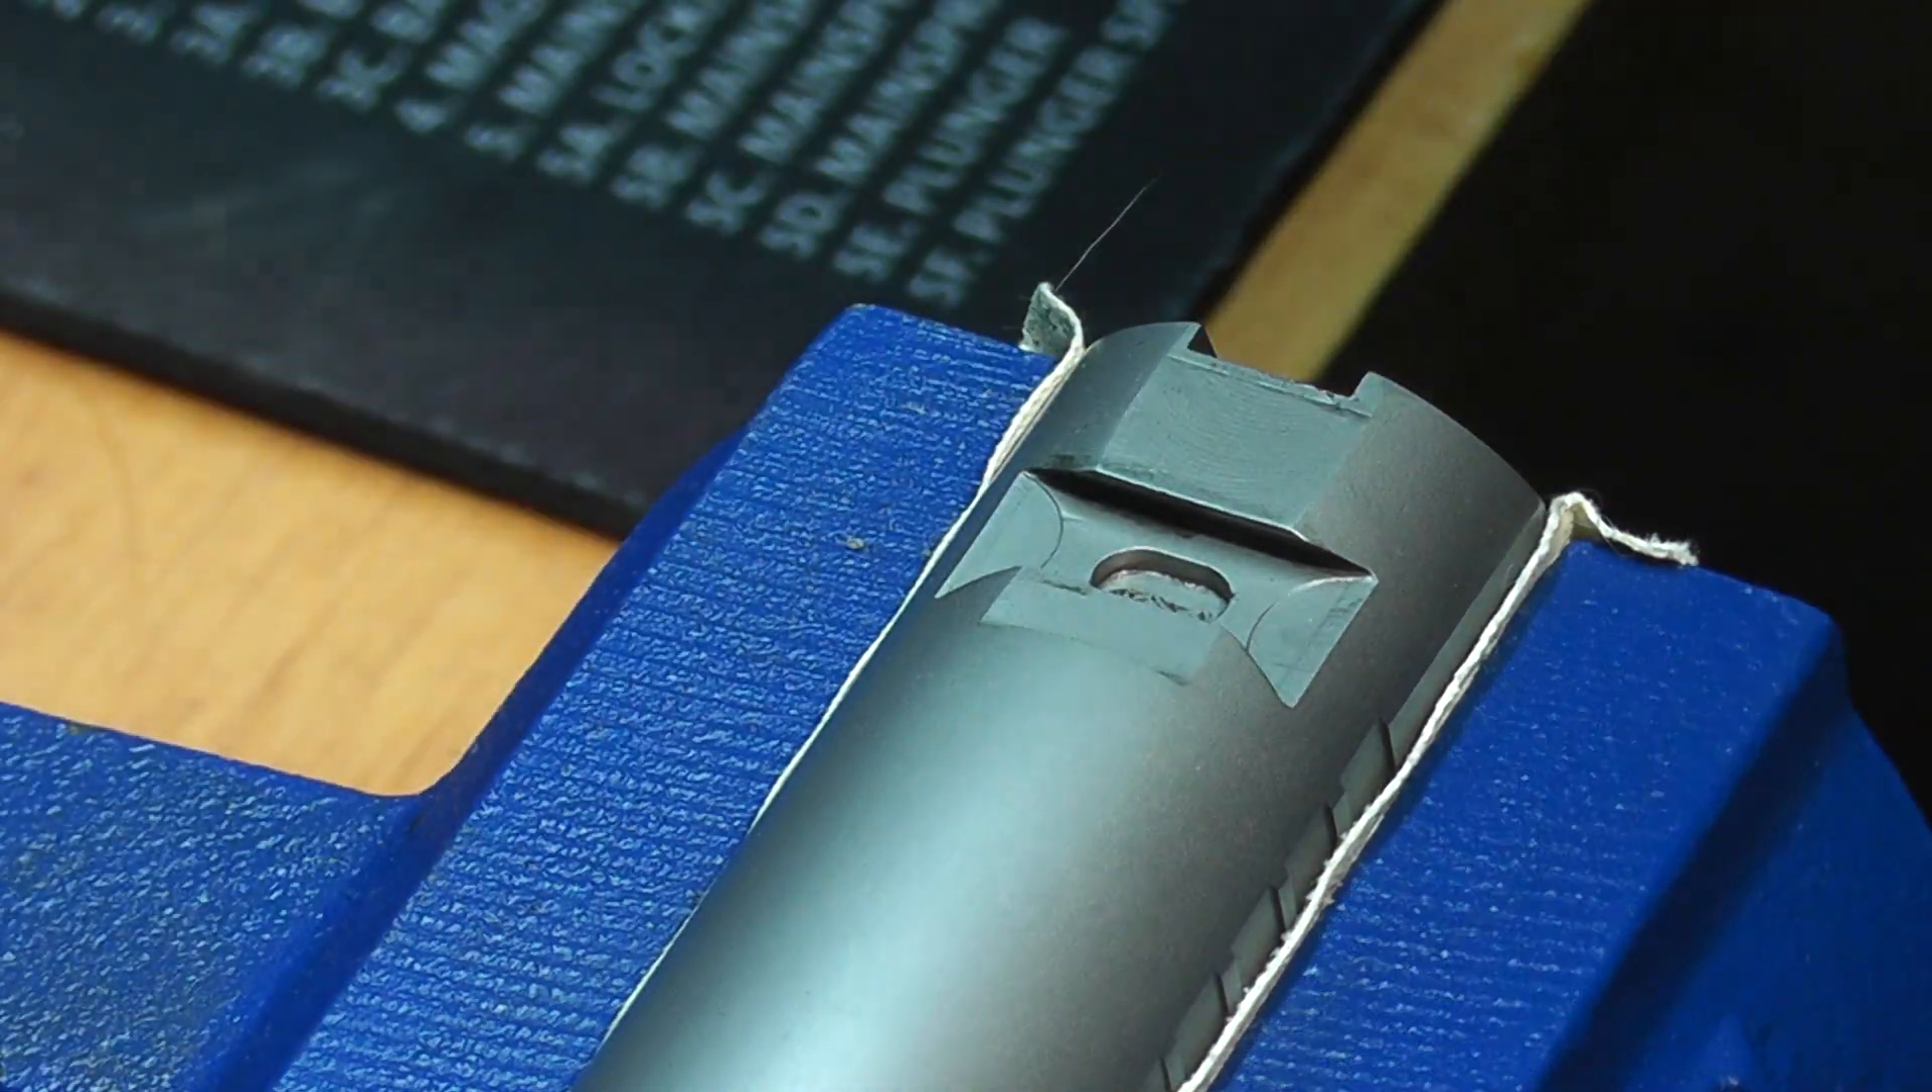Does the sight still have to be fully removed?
No.